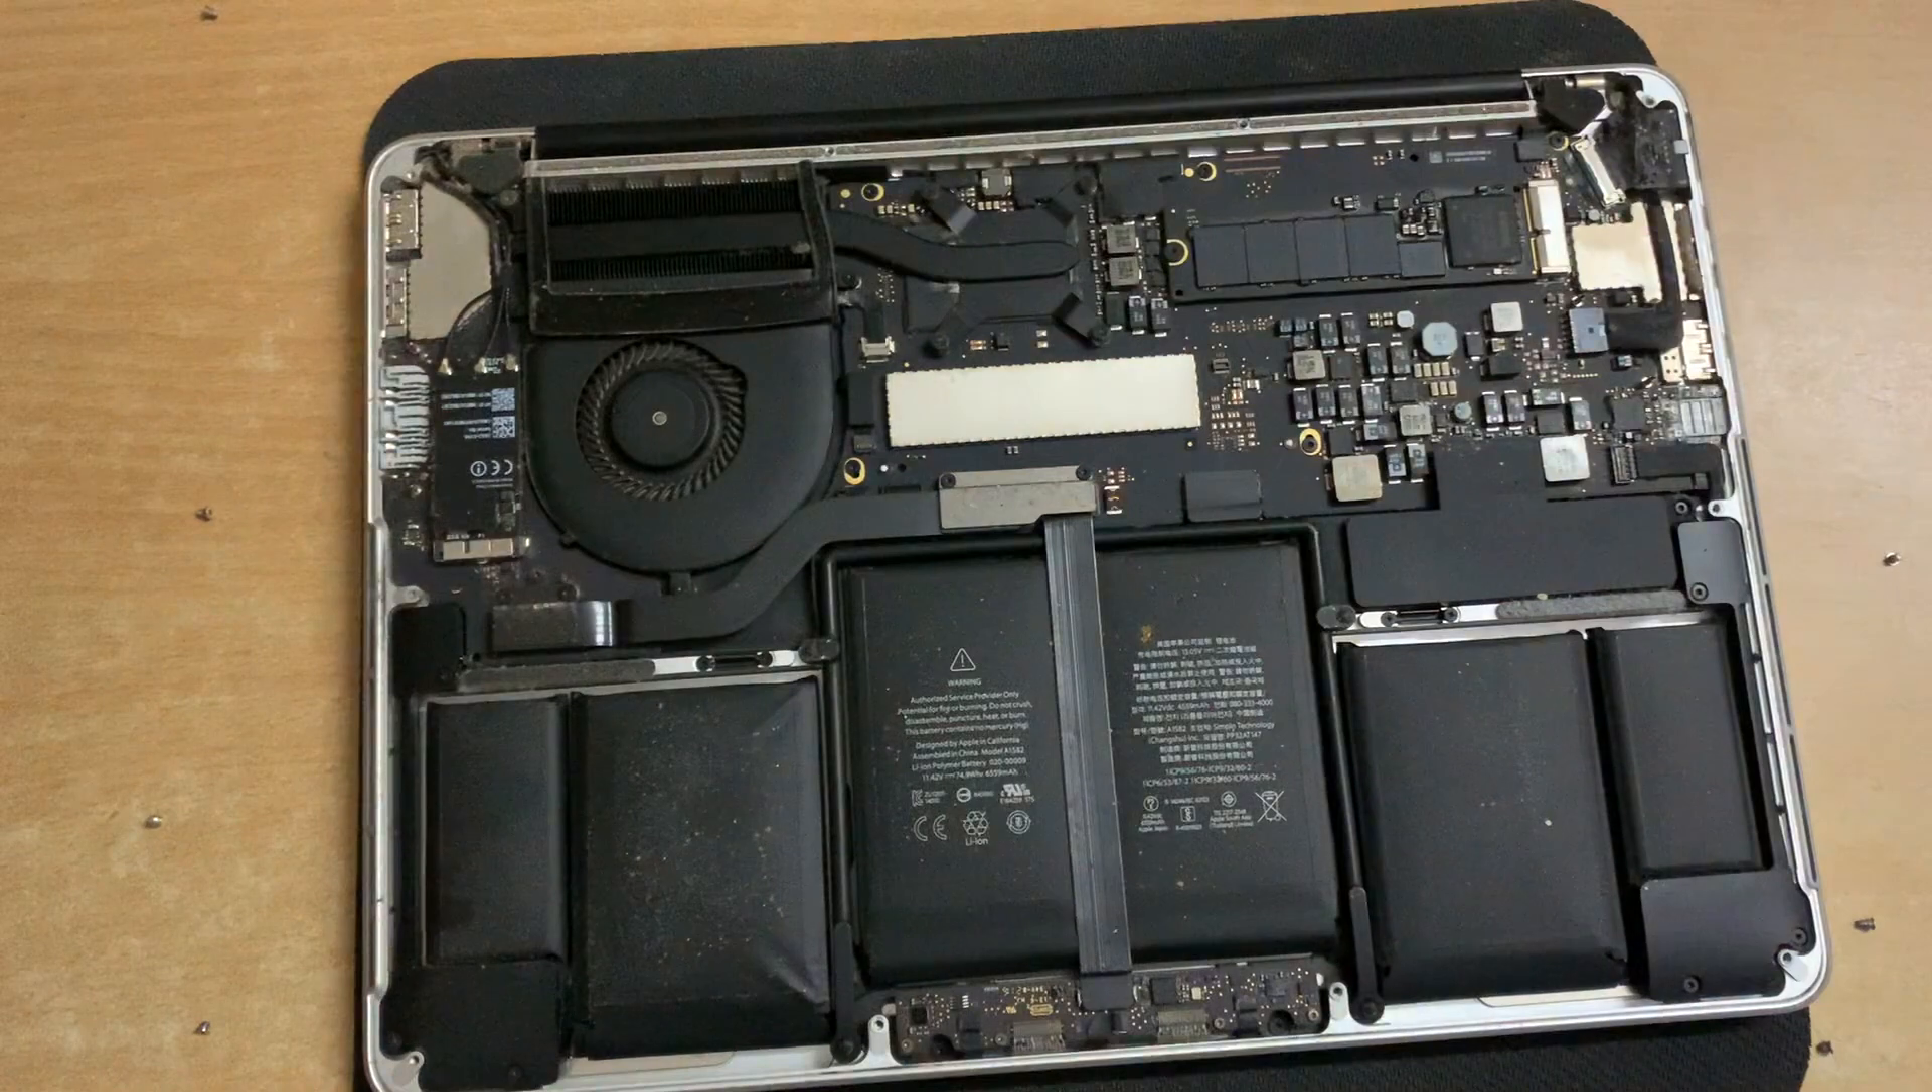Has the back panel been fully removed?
Yes.